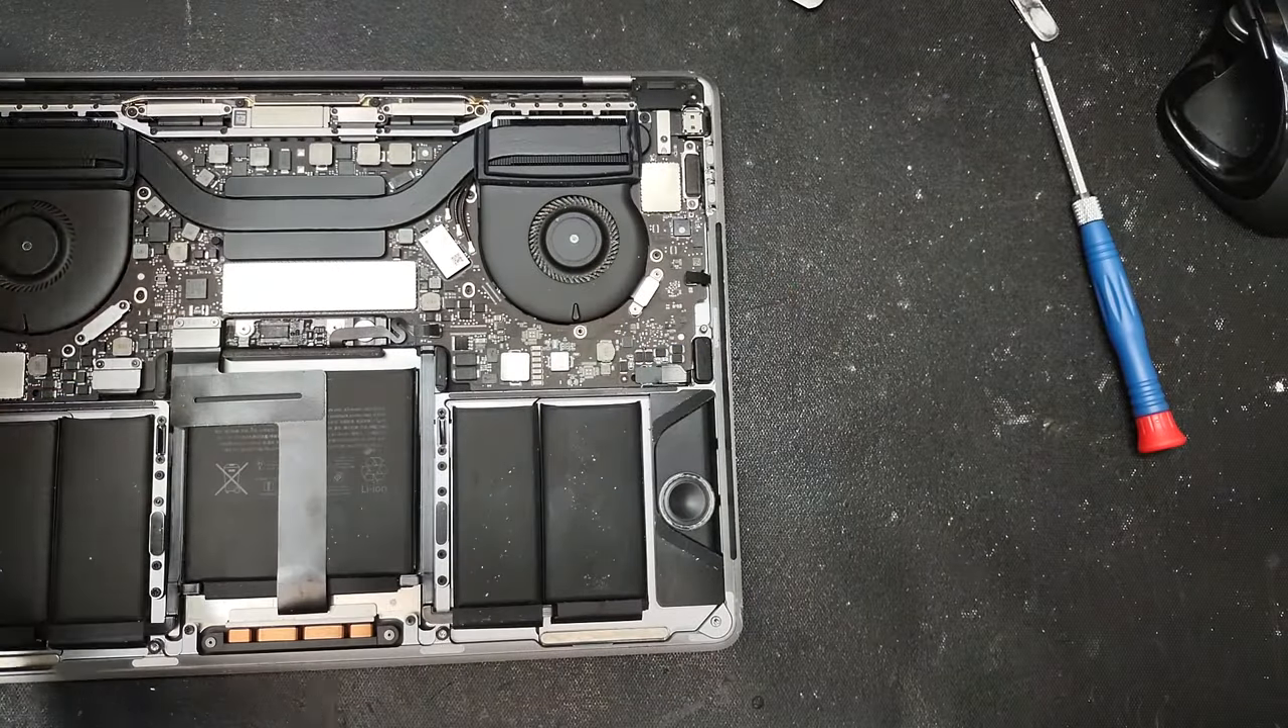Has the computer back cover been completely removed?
Yes.